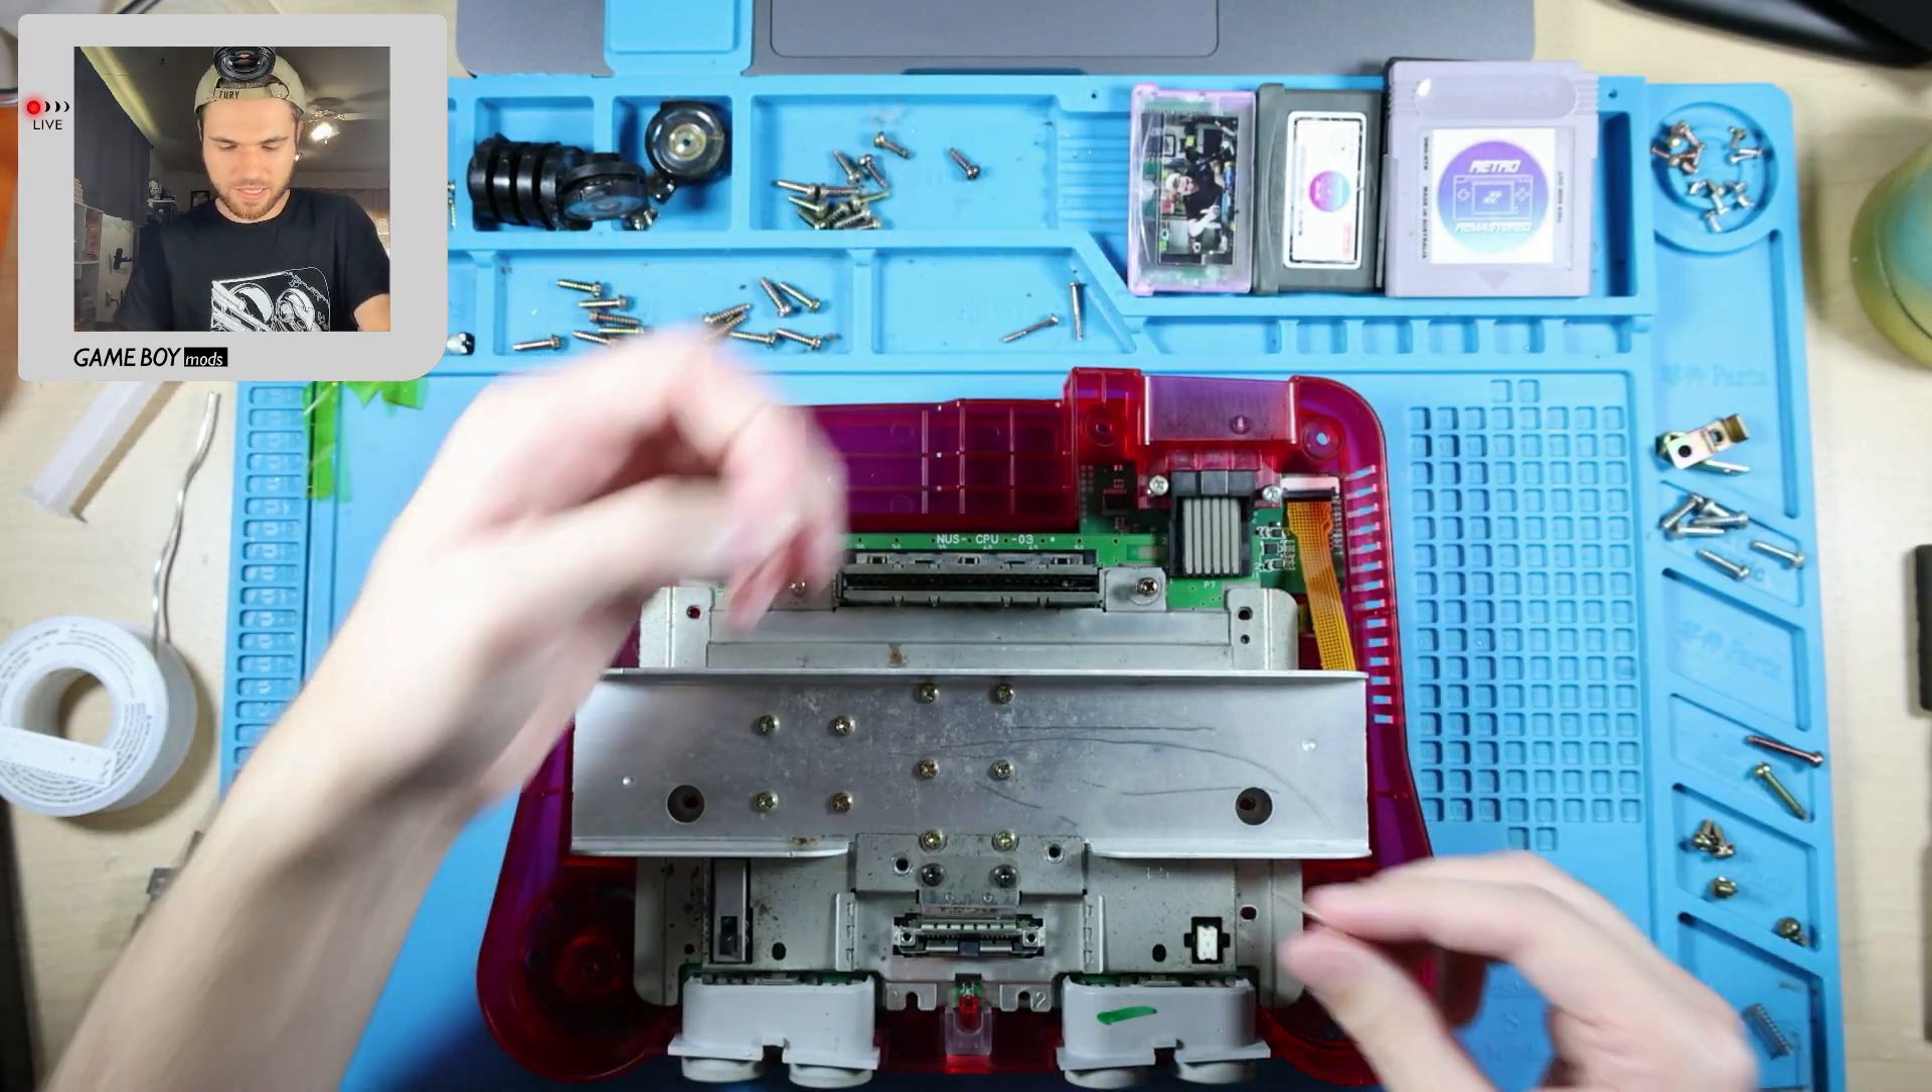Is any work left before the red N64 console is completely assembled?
Yes.